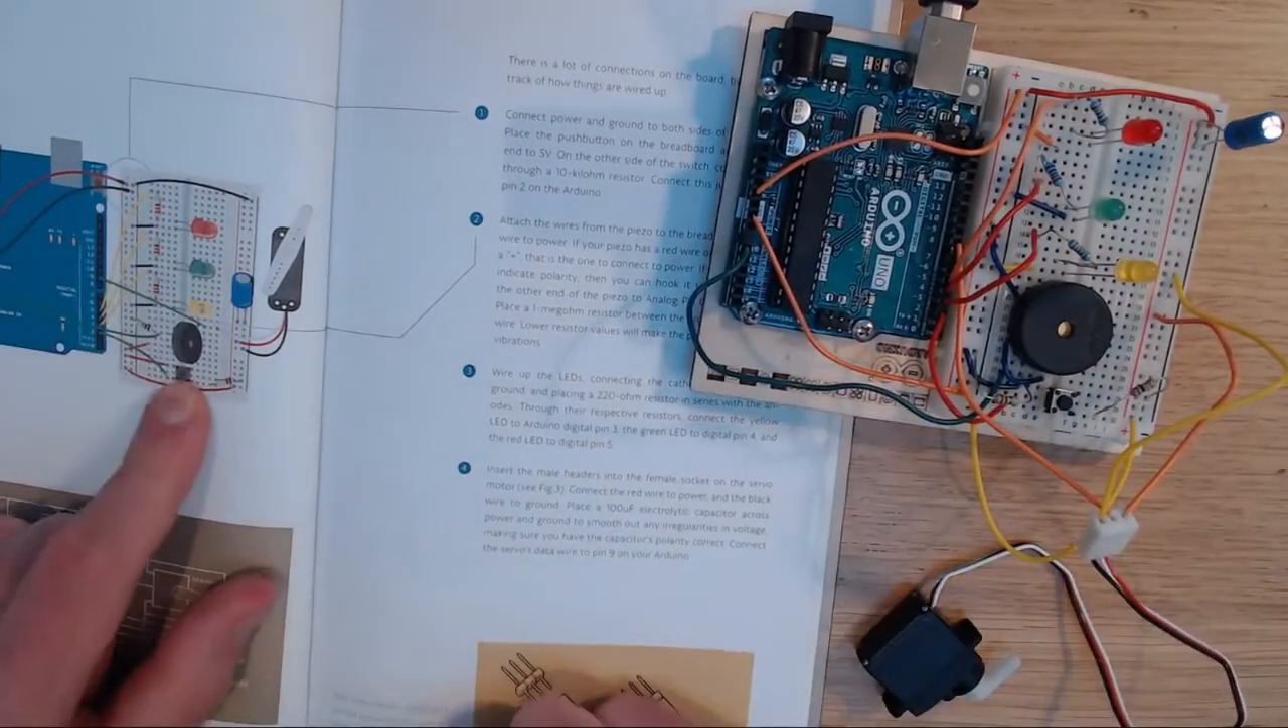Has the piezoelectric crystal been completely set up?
Yes.